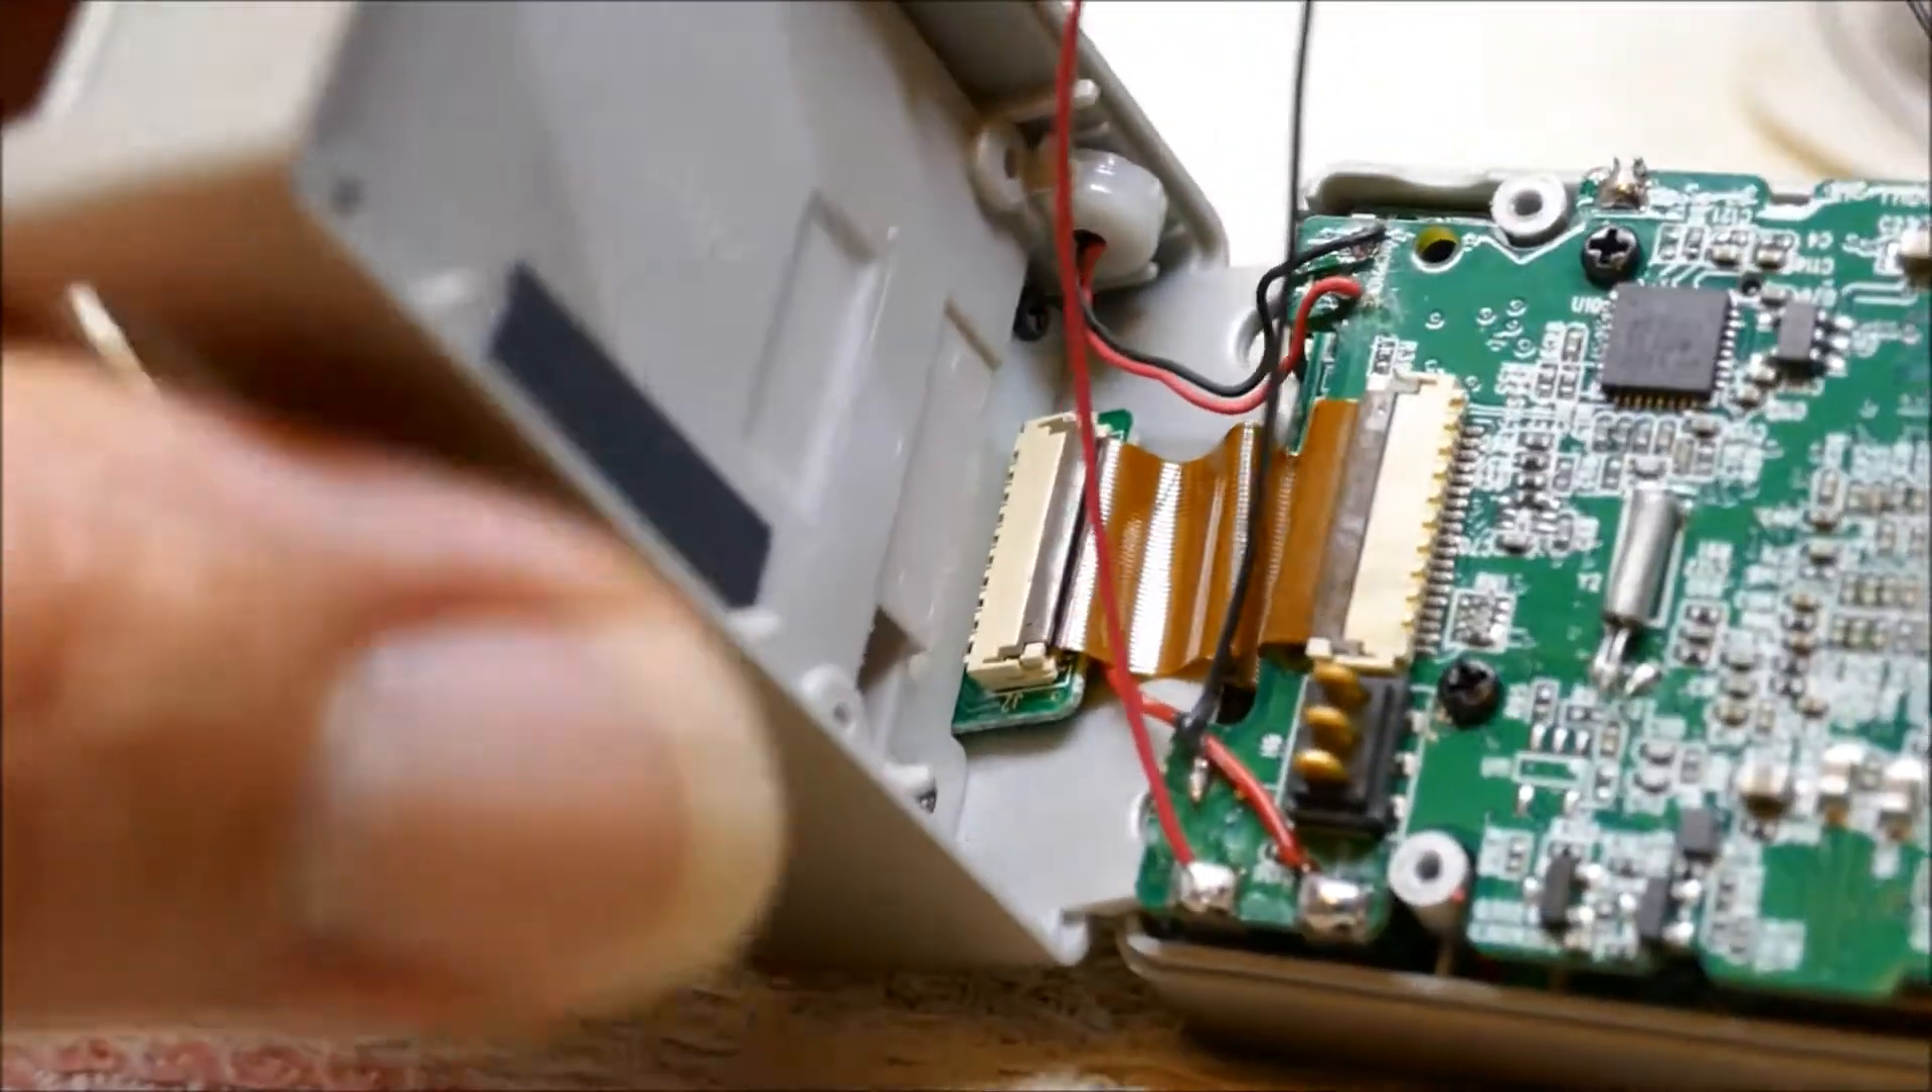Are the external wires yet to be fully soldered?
No.